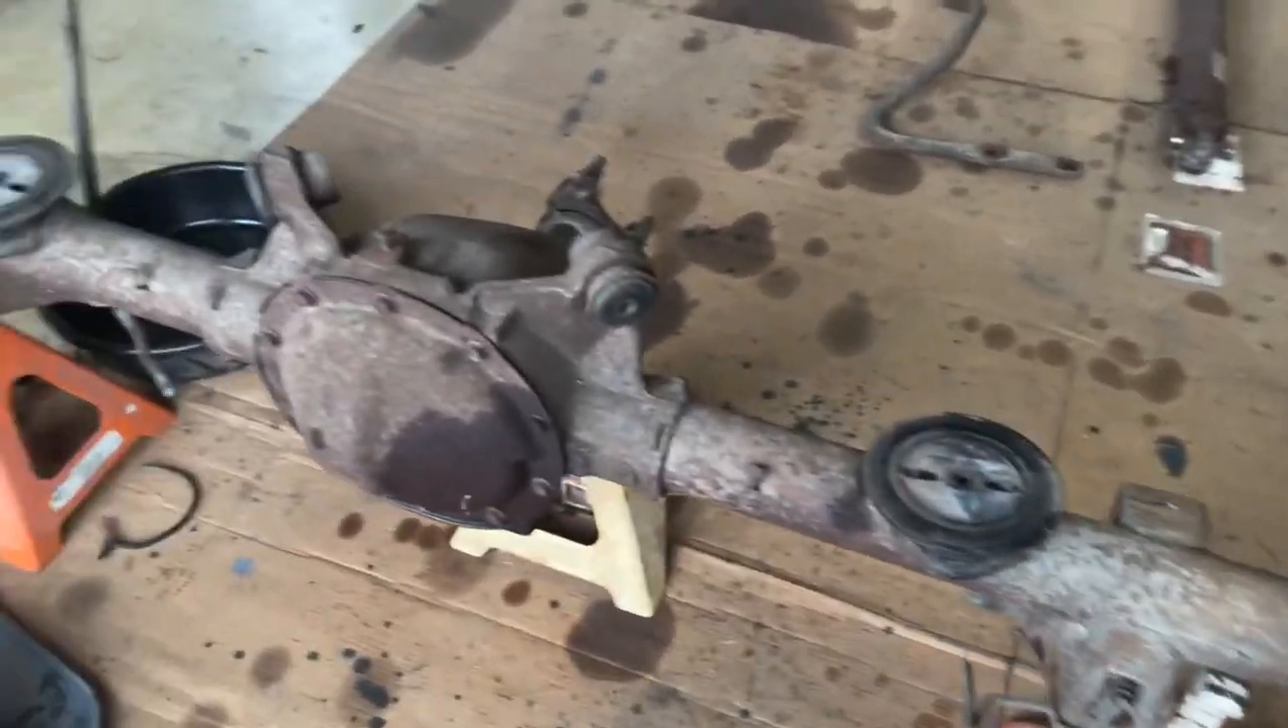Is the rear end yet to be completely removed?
No.